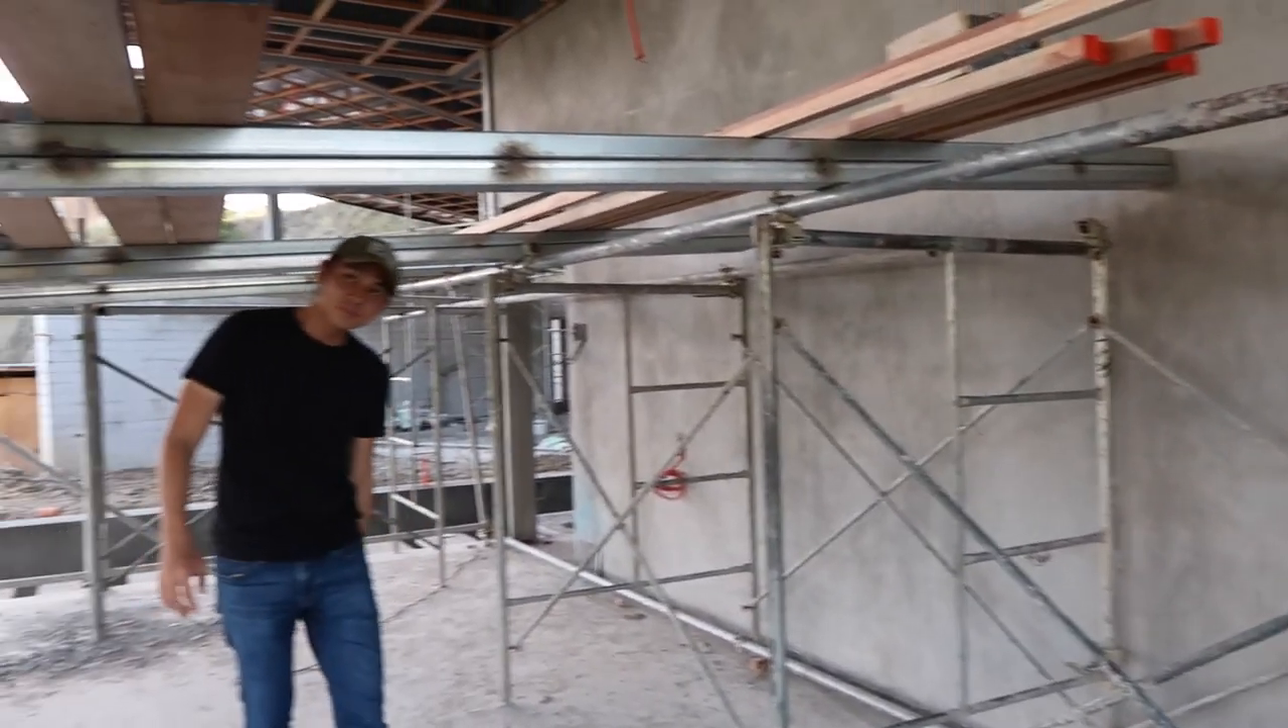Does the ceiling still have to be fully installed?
Yes.